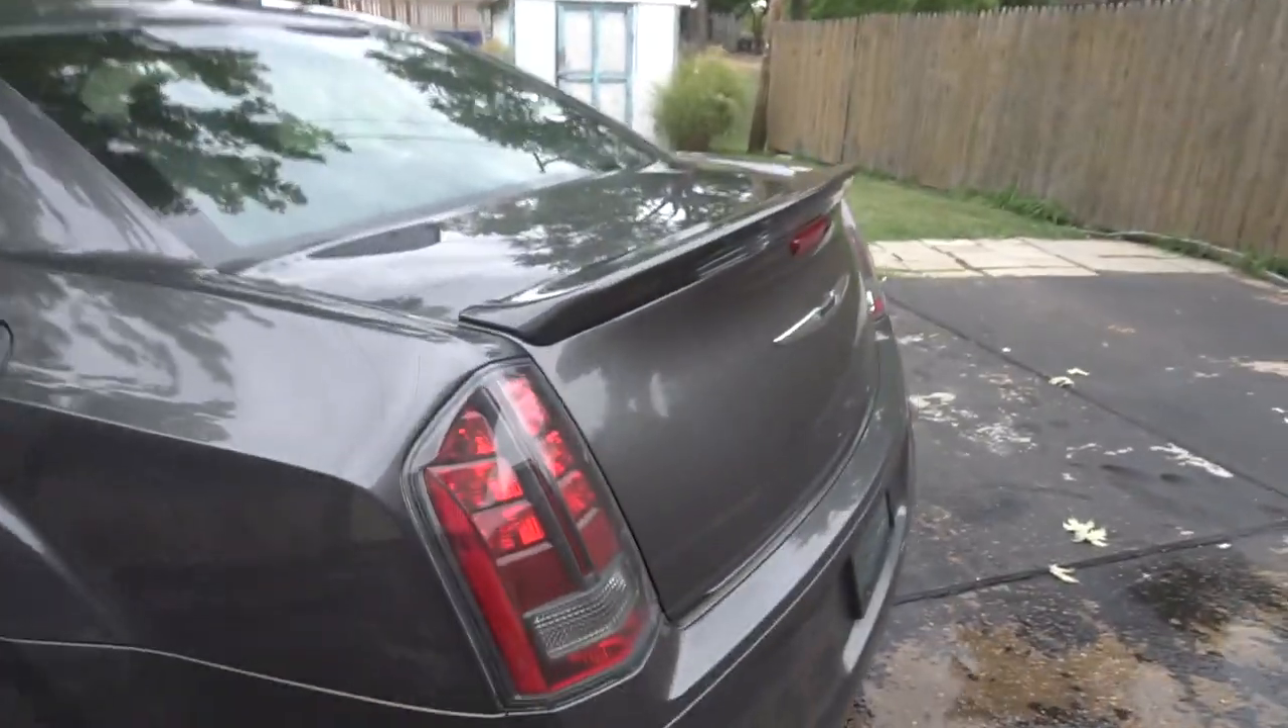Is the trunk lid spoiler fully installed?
Yes.